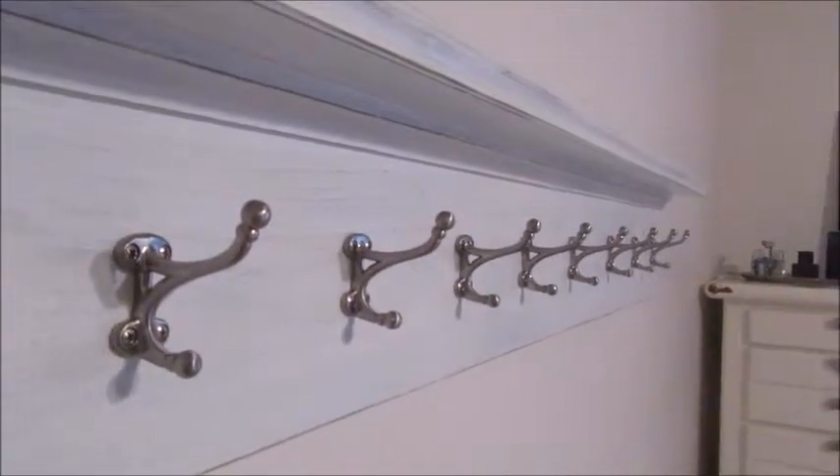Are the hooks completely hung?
Yes.